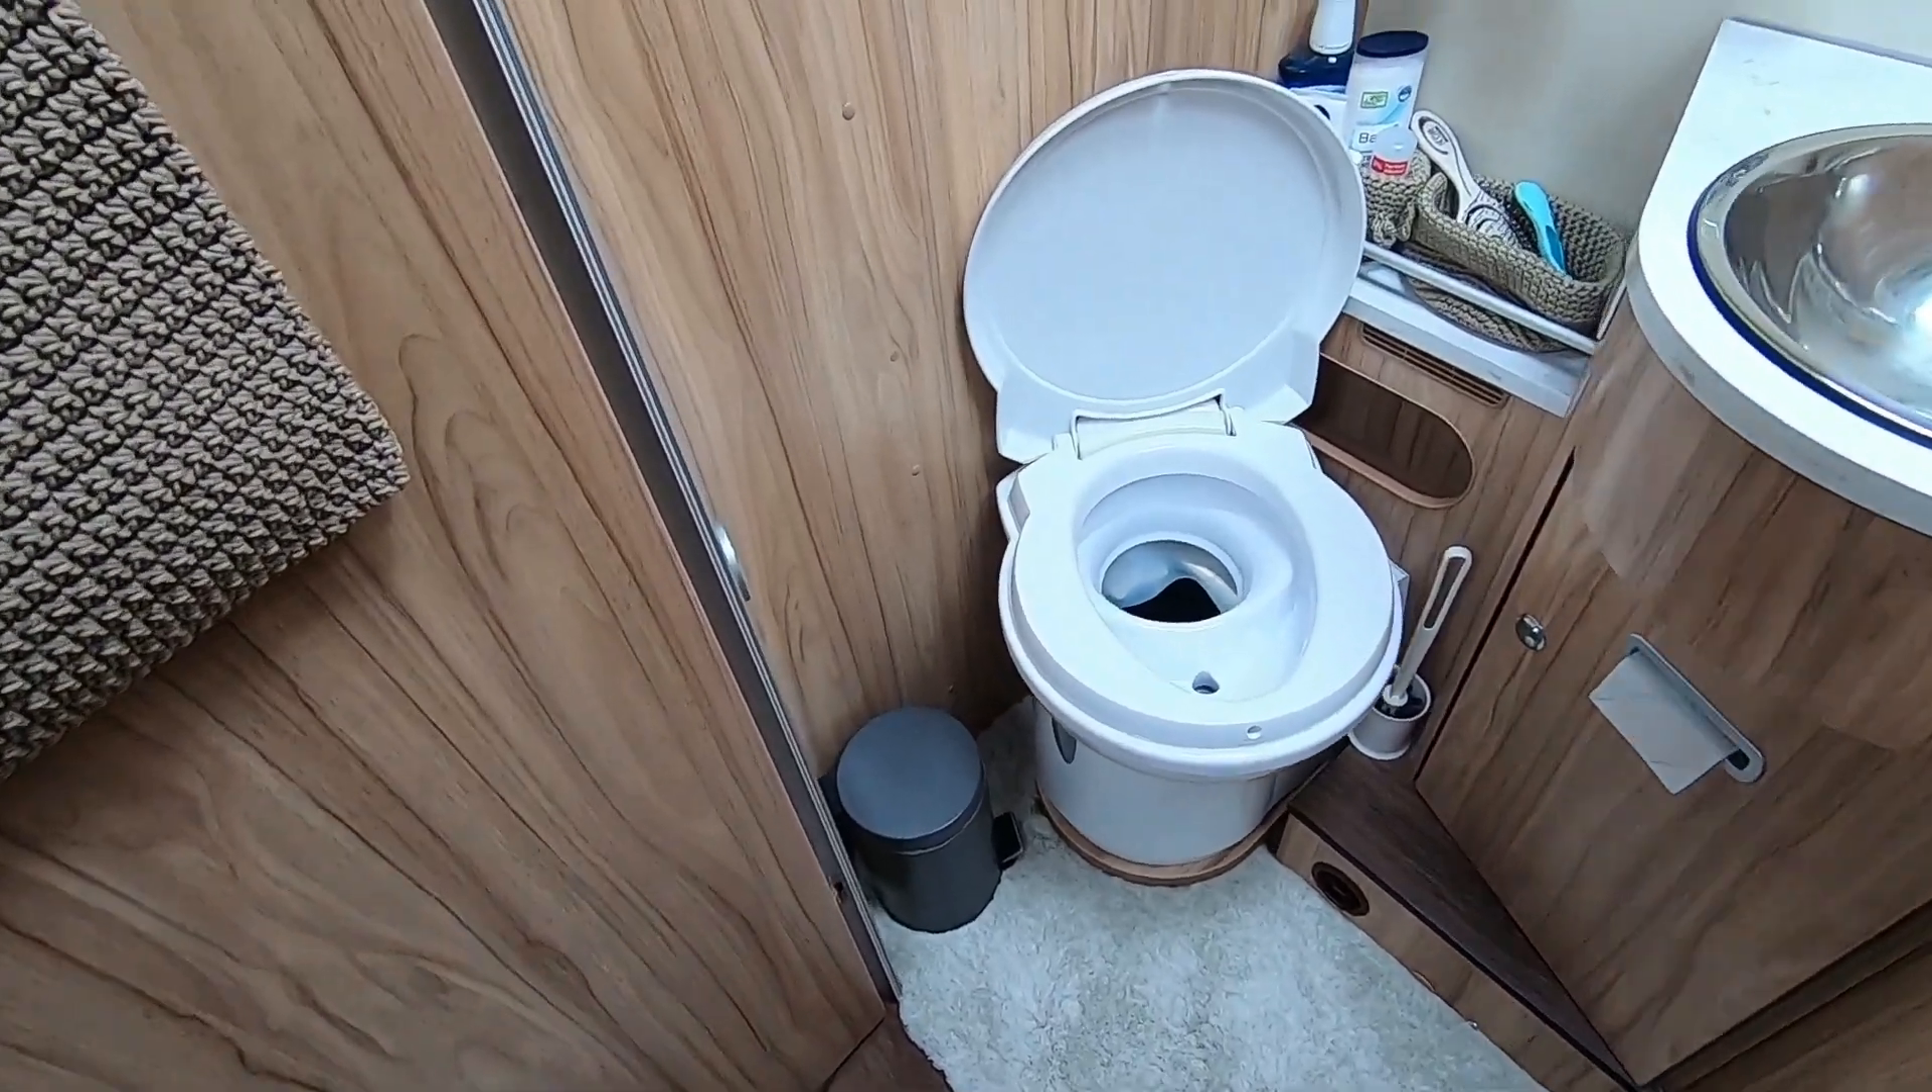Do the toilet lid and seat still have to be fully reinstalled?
No.